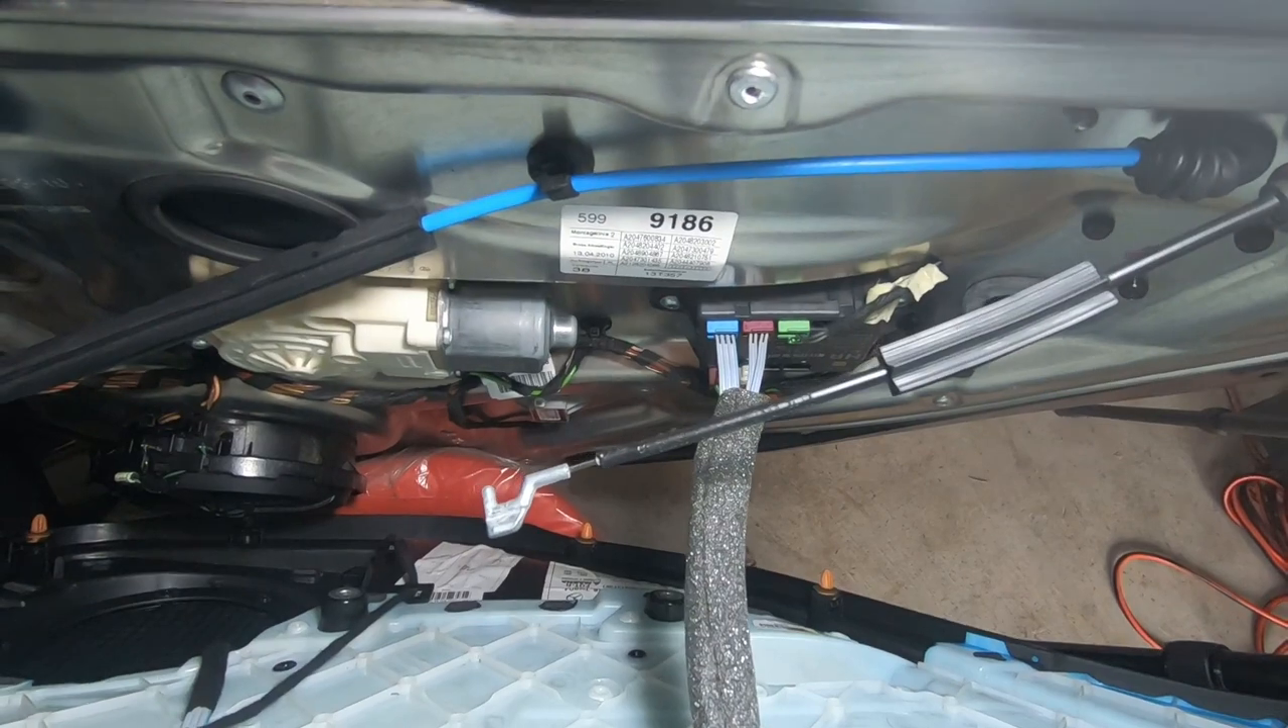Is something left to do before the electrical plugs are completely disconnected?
Yes.